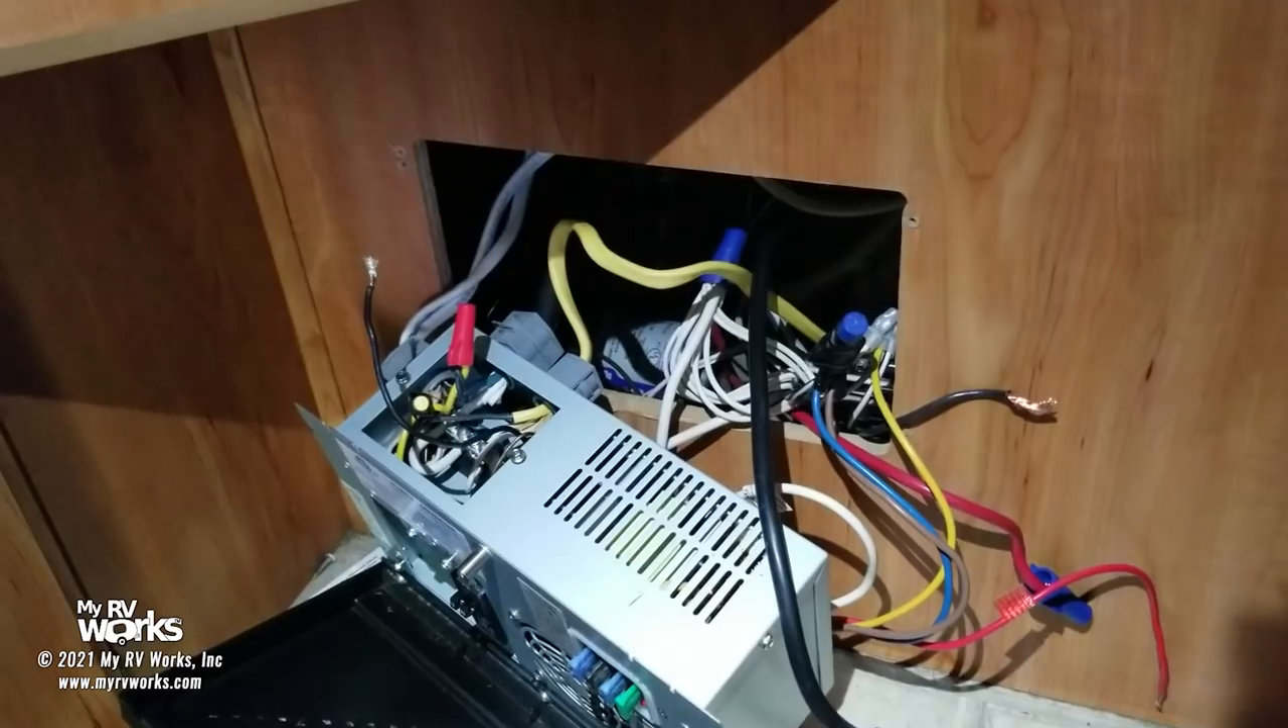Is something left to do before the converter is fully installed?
Yes.